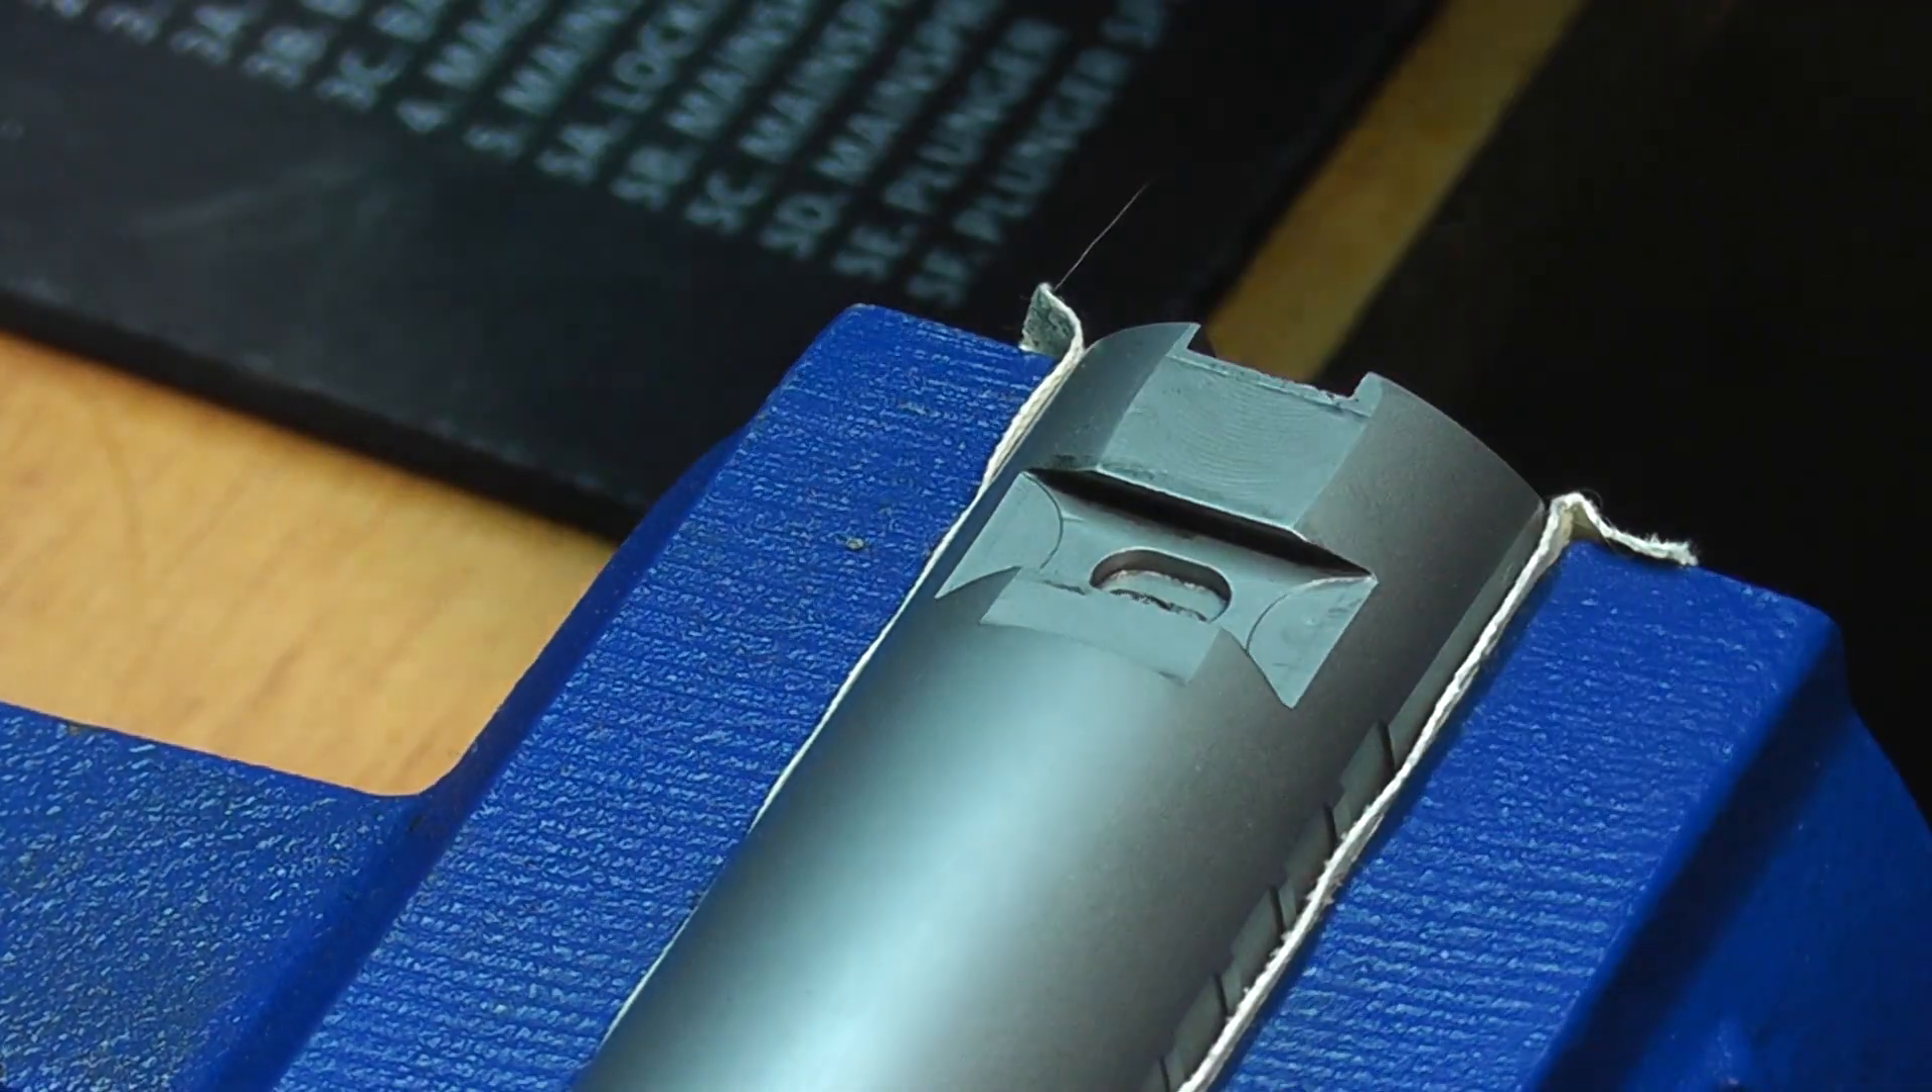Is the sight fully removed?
Yes.